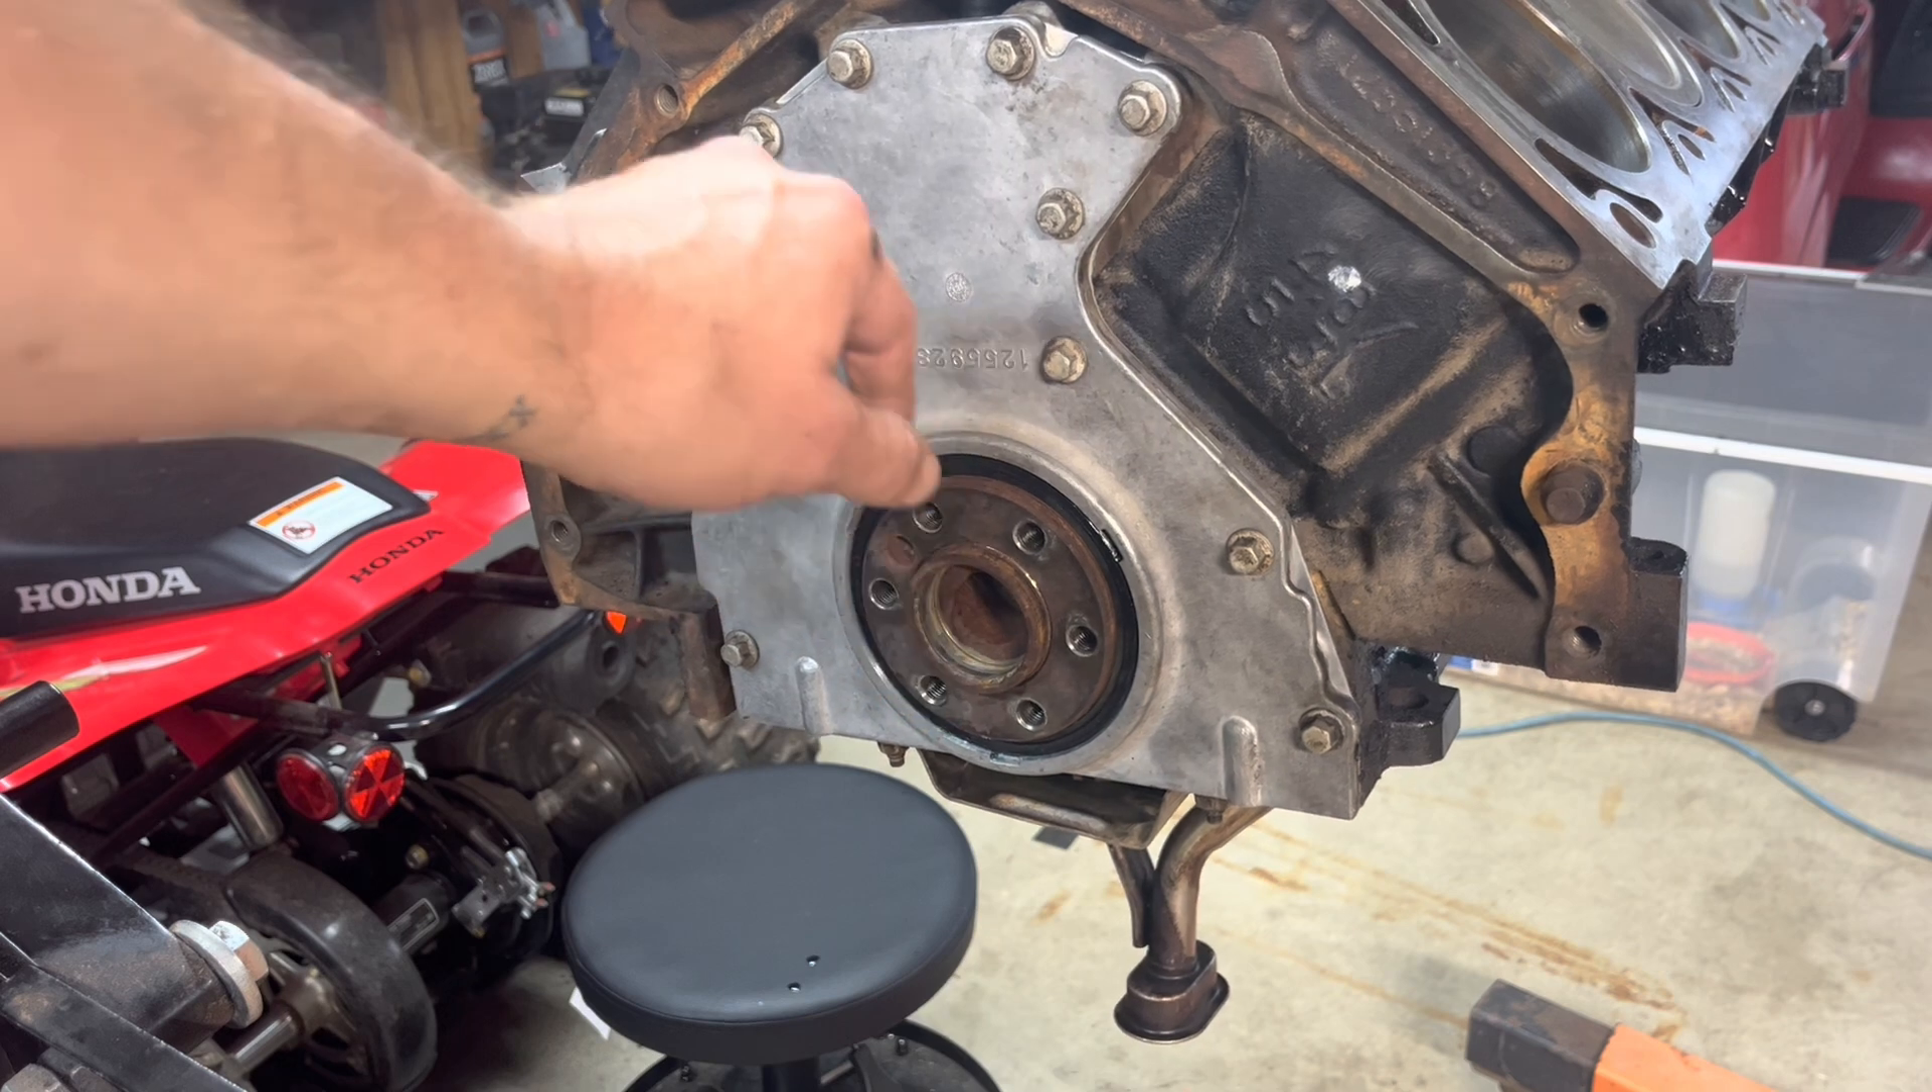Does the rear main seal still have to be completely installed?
No.